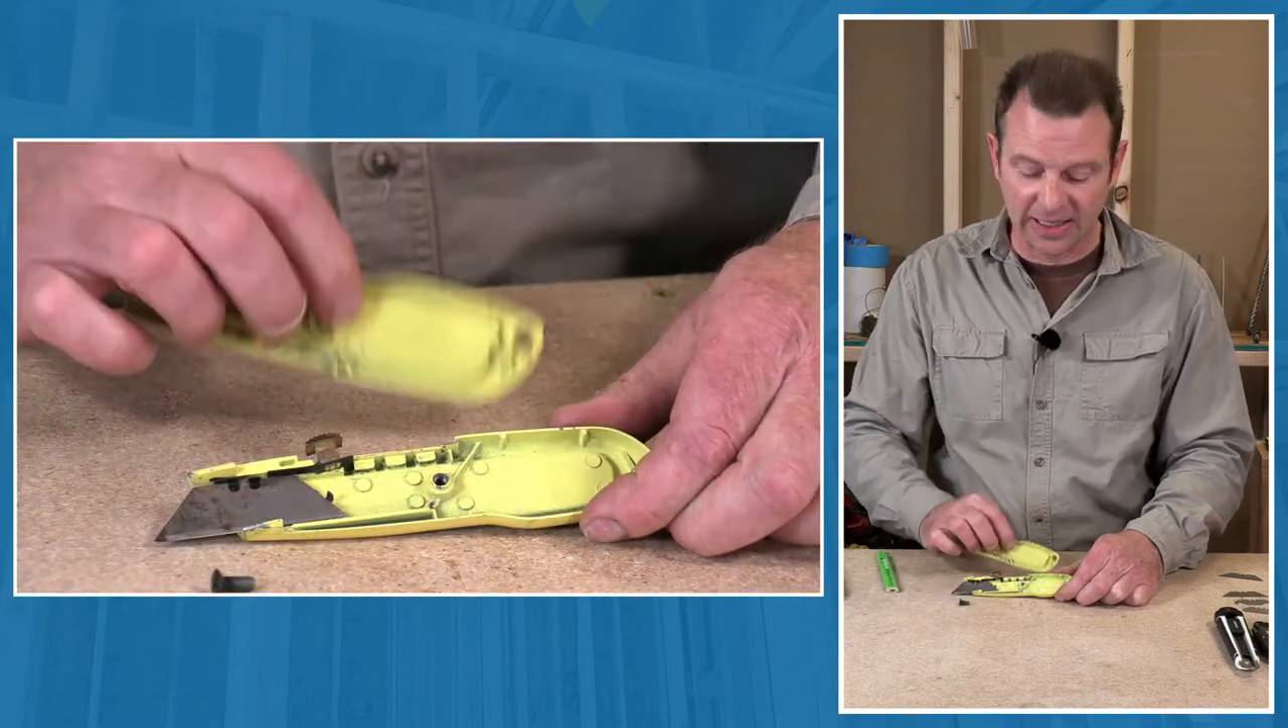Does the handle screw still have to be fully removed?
No.